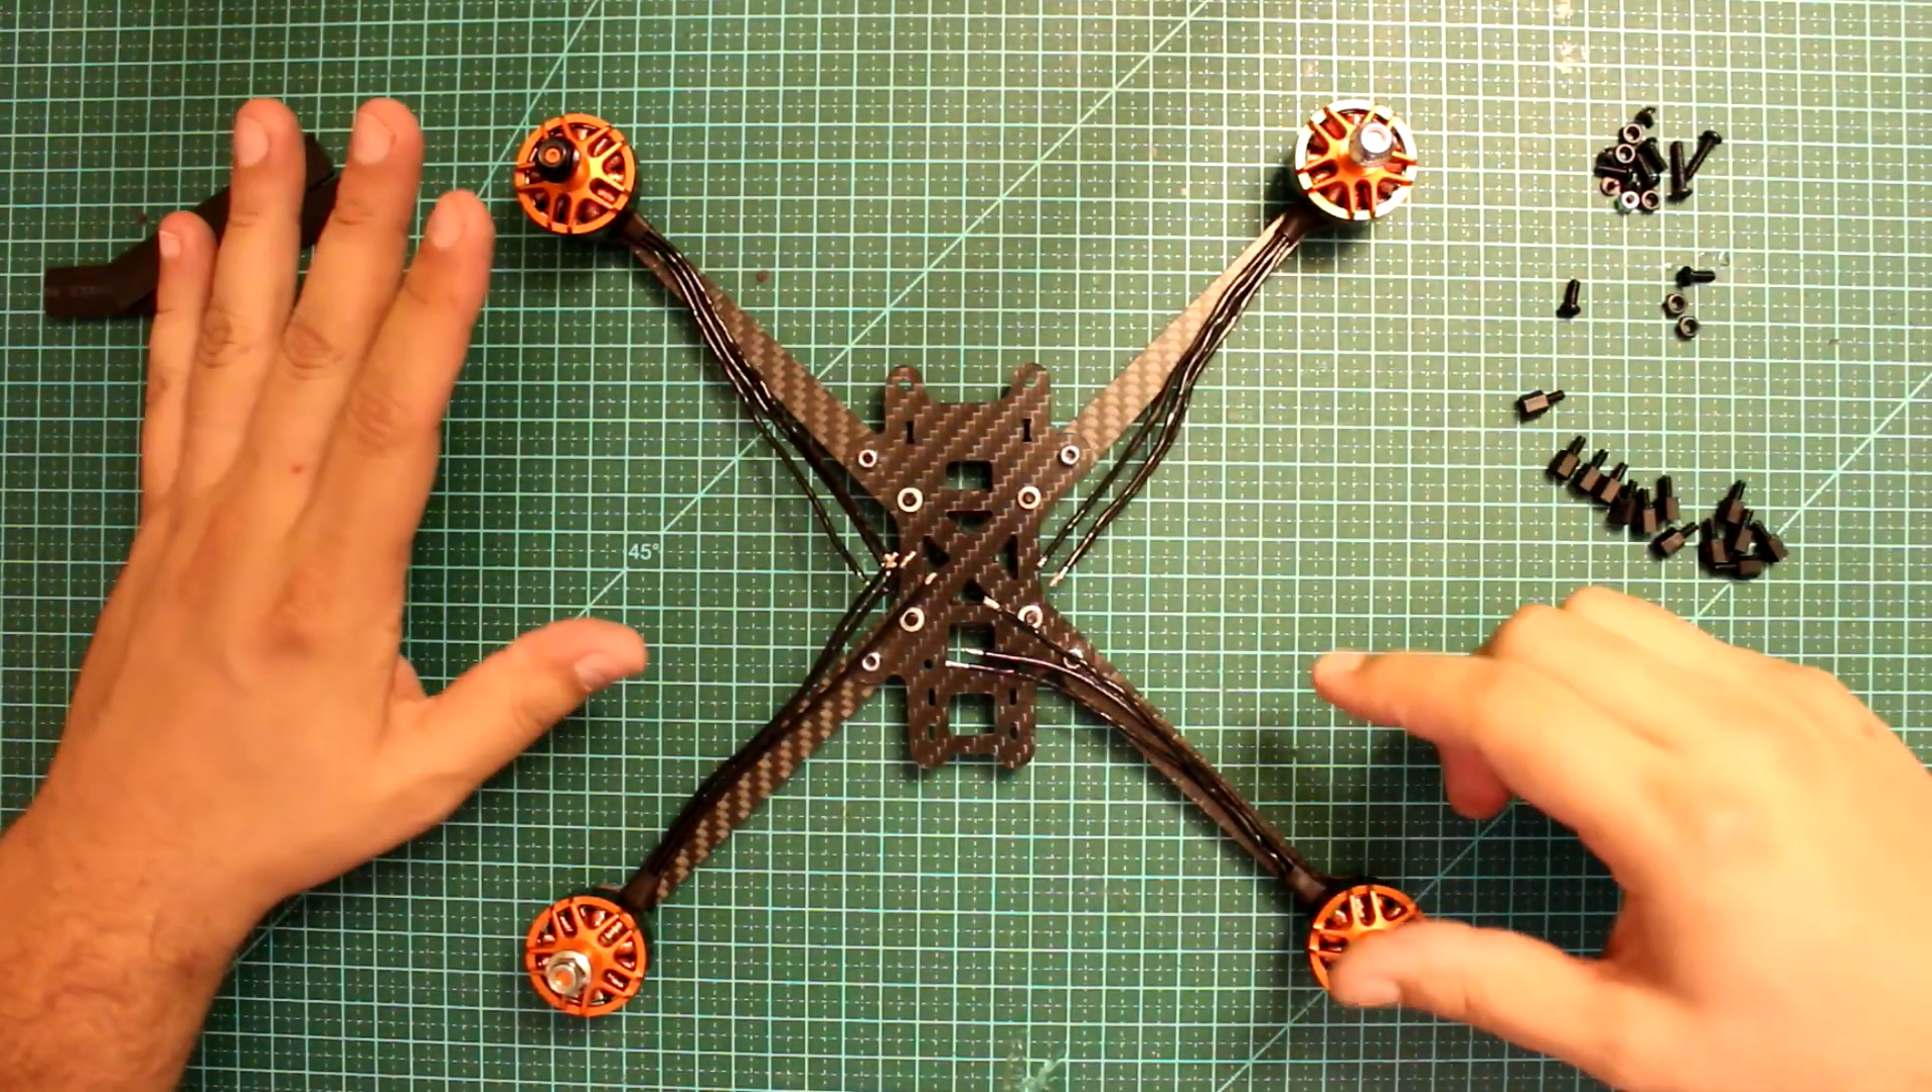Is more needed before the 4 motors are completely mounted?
No.